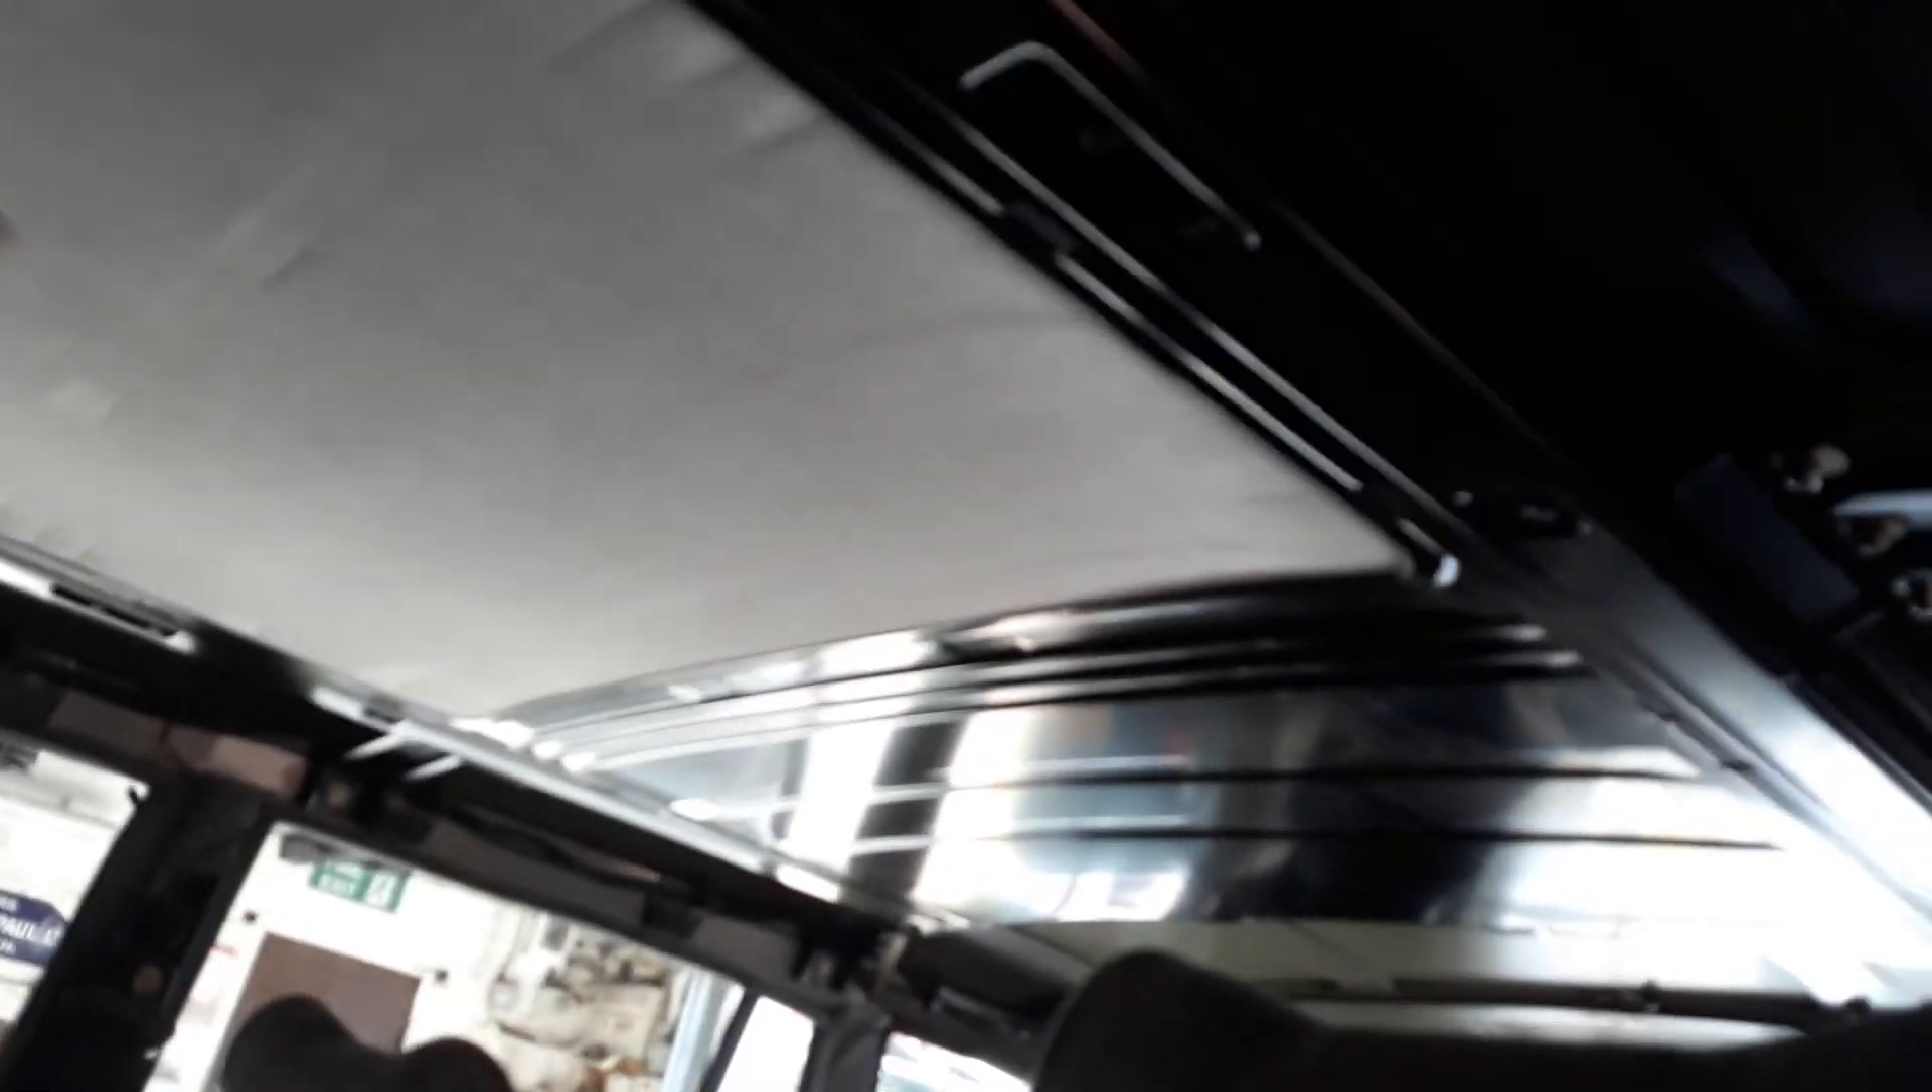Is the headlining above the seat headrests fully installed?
No.